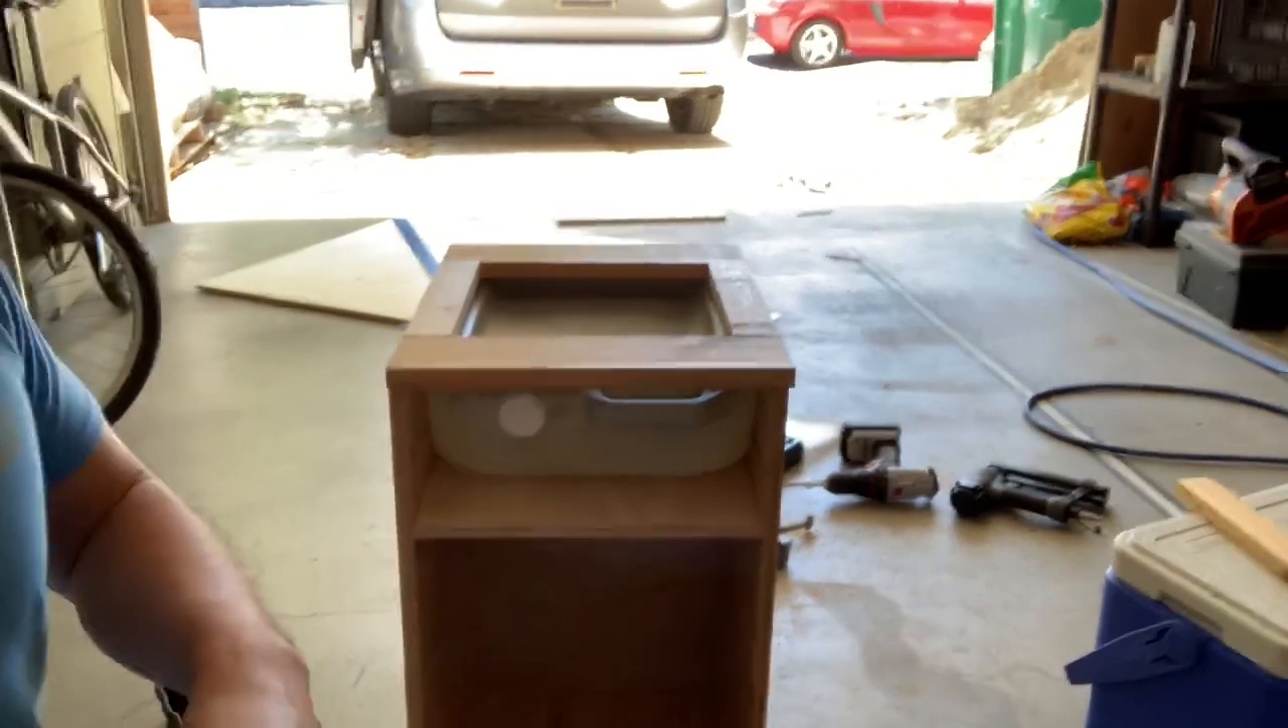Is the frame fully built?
Yes.